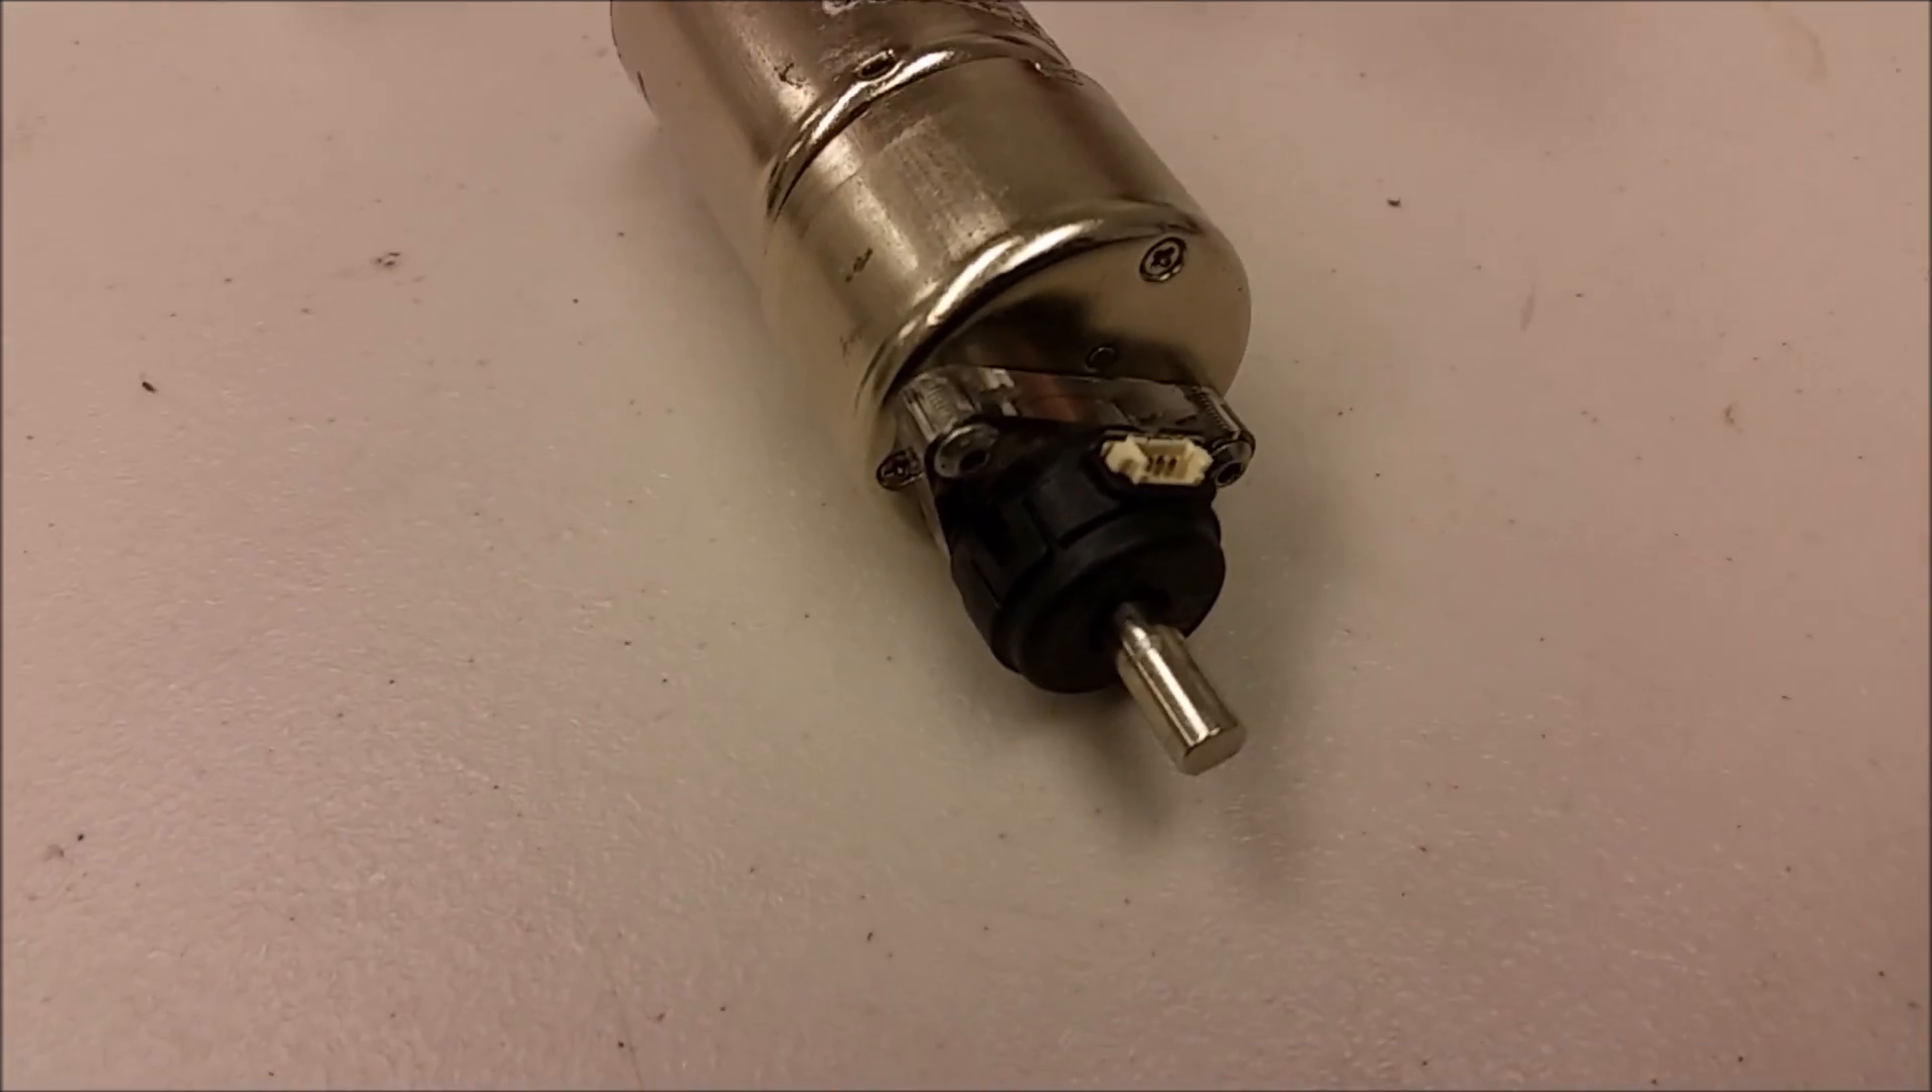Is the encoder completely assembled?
Yes.